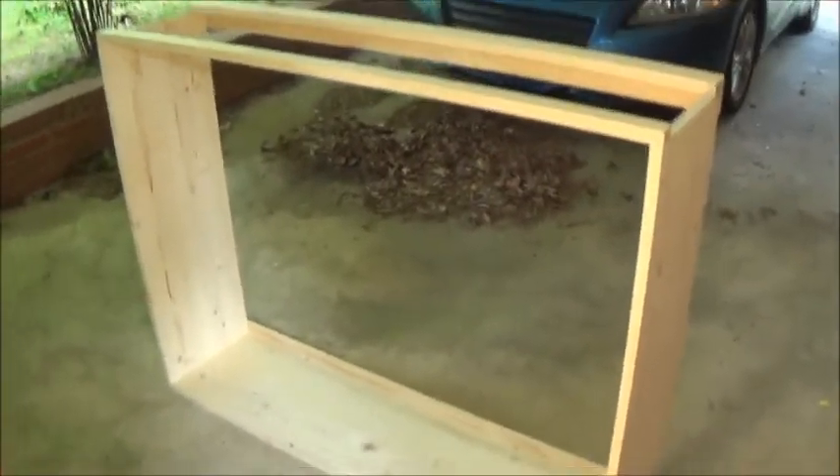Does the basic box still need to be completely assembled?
No.